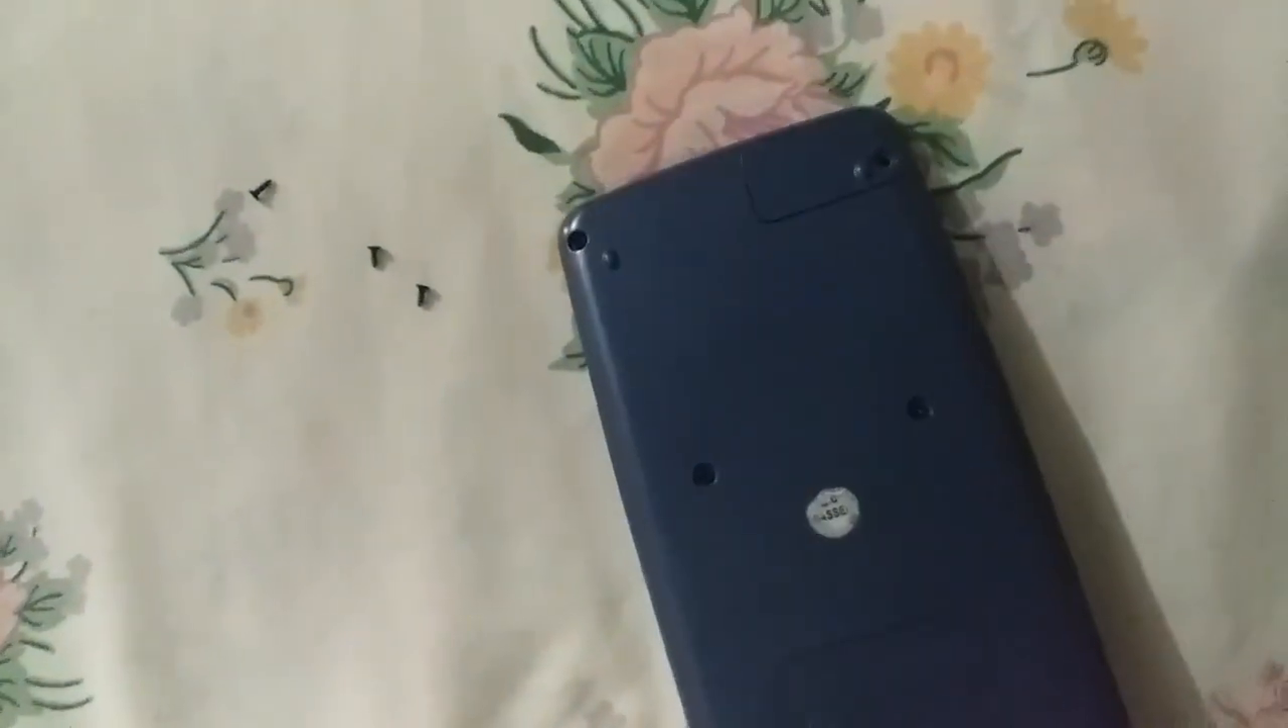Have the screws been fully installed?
No.